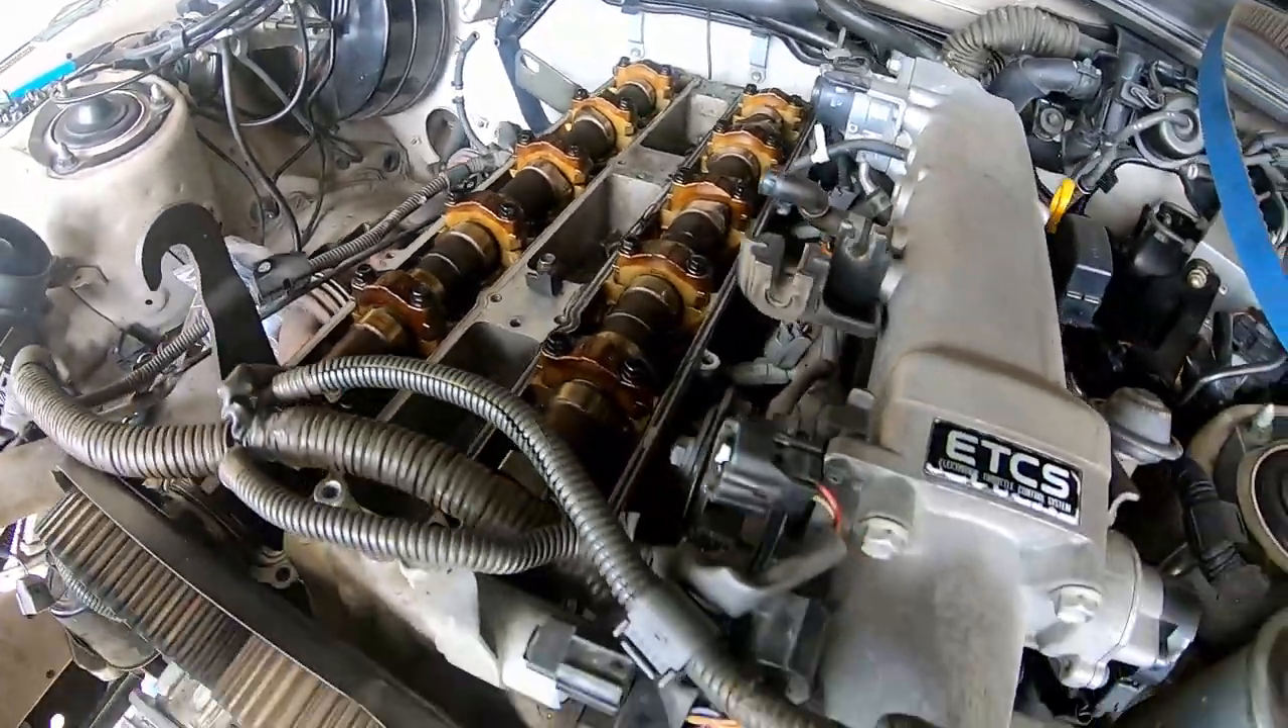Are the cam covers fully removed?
Yes.